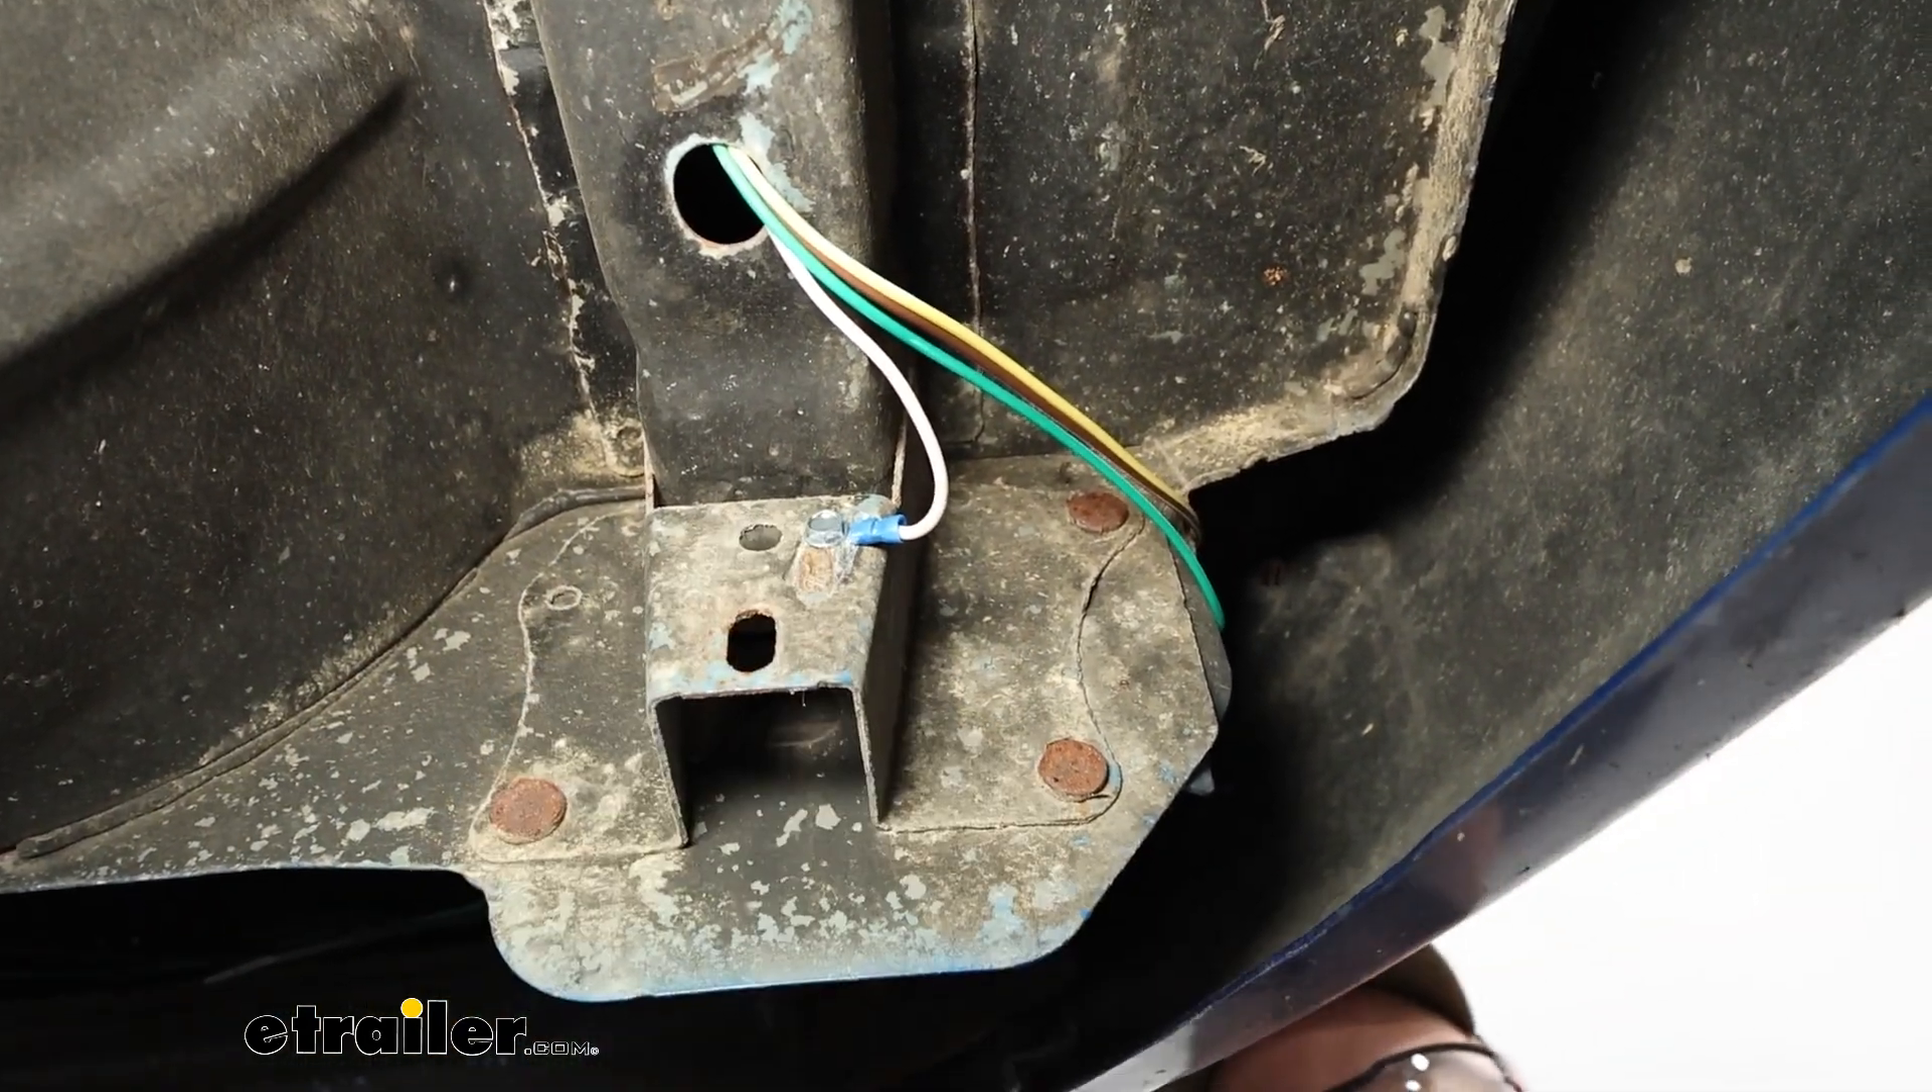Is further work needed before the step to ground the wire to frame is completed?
No.